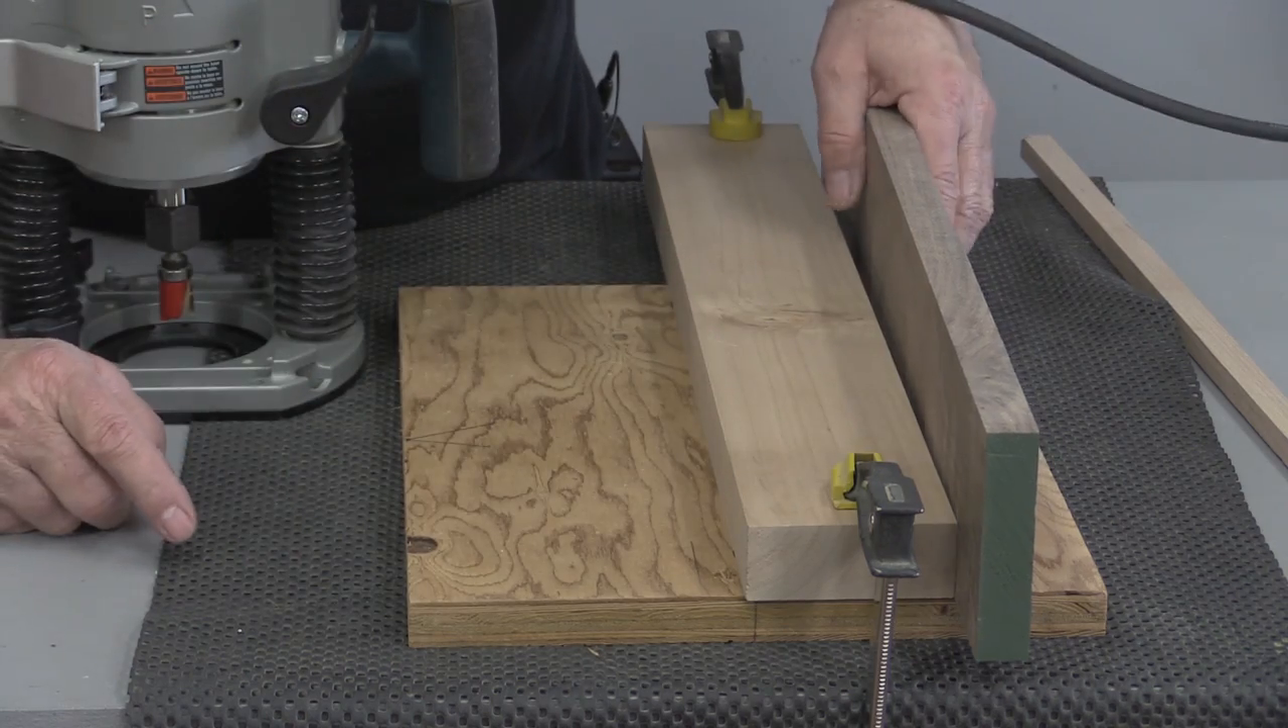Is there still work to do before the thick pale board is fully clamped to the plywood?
No.